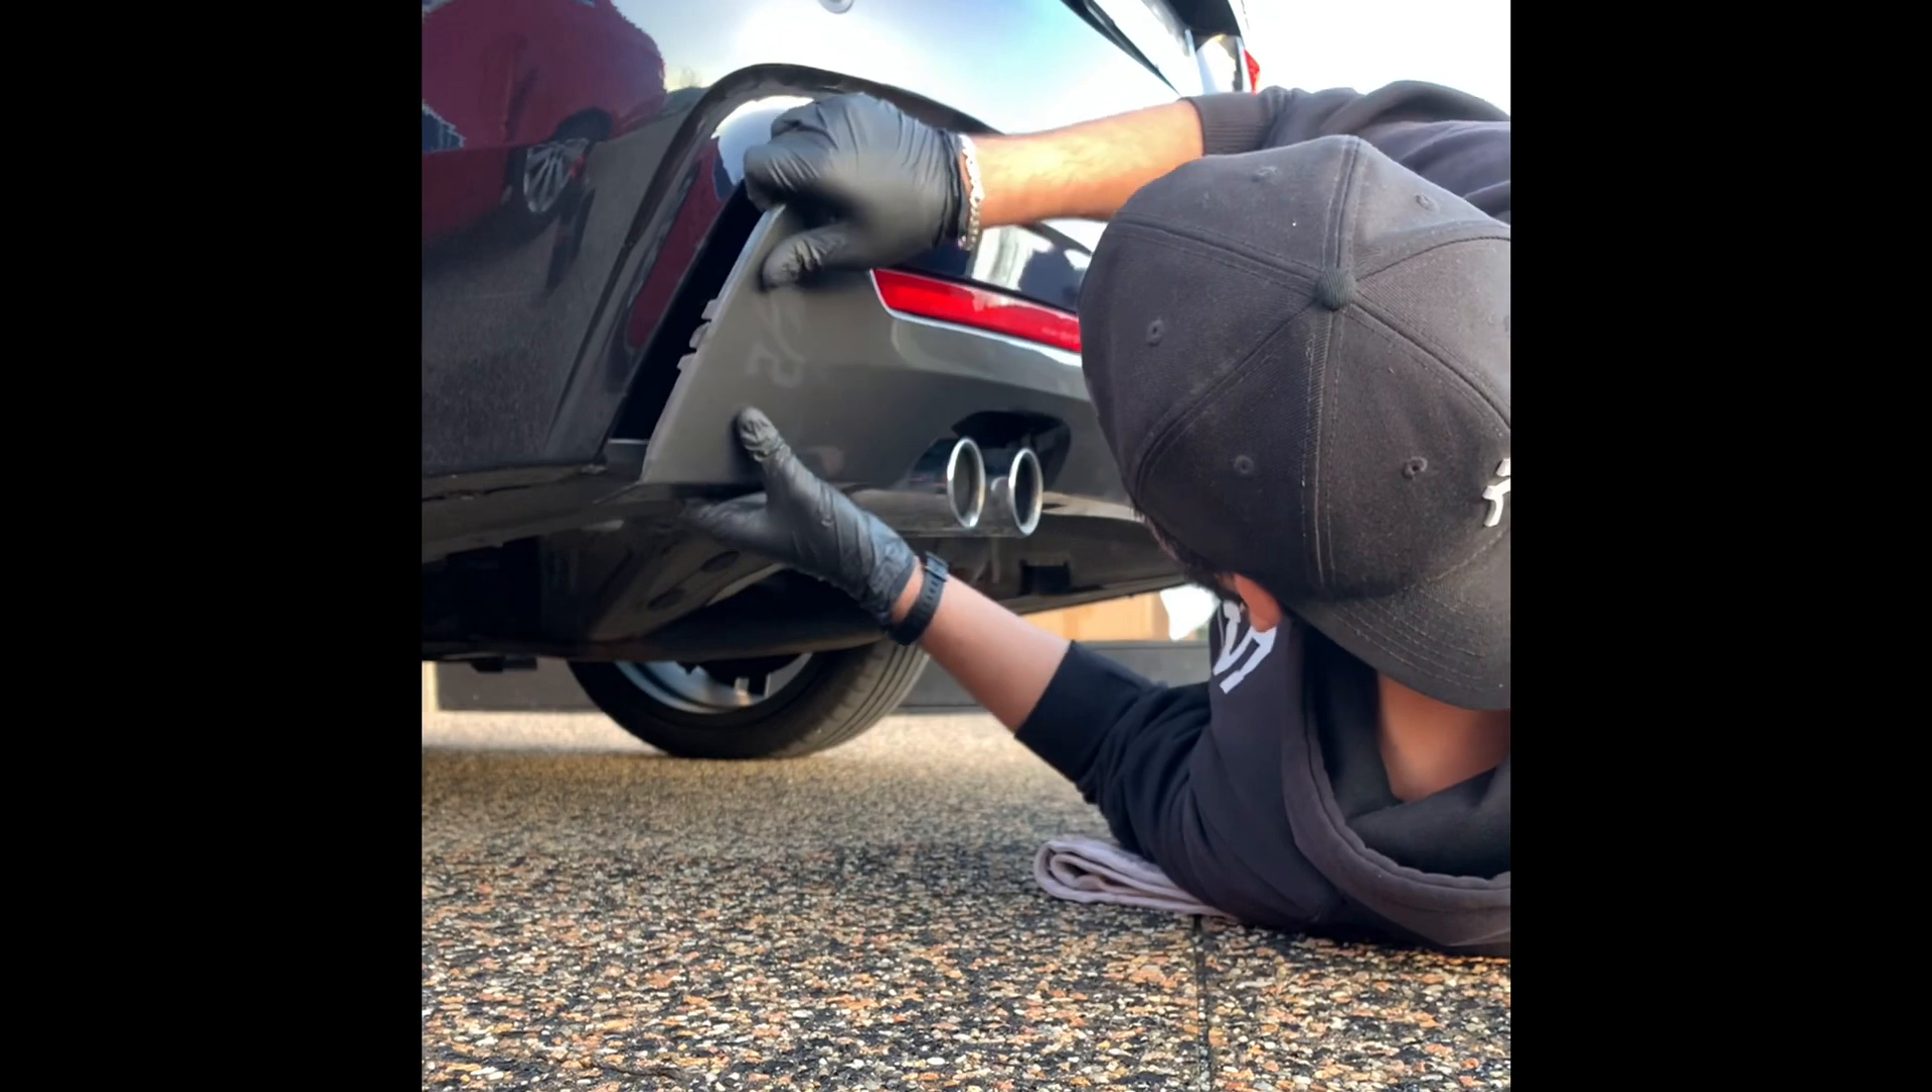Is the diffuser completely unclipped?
No.